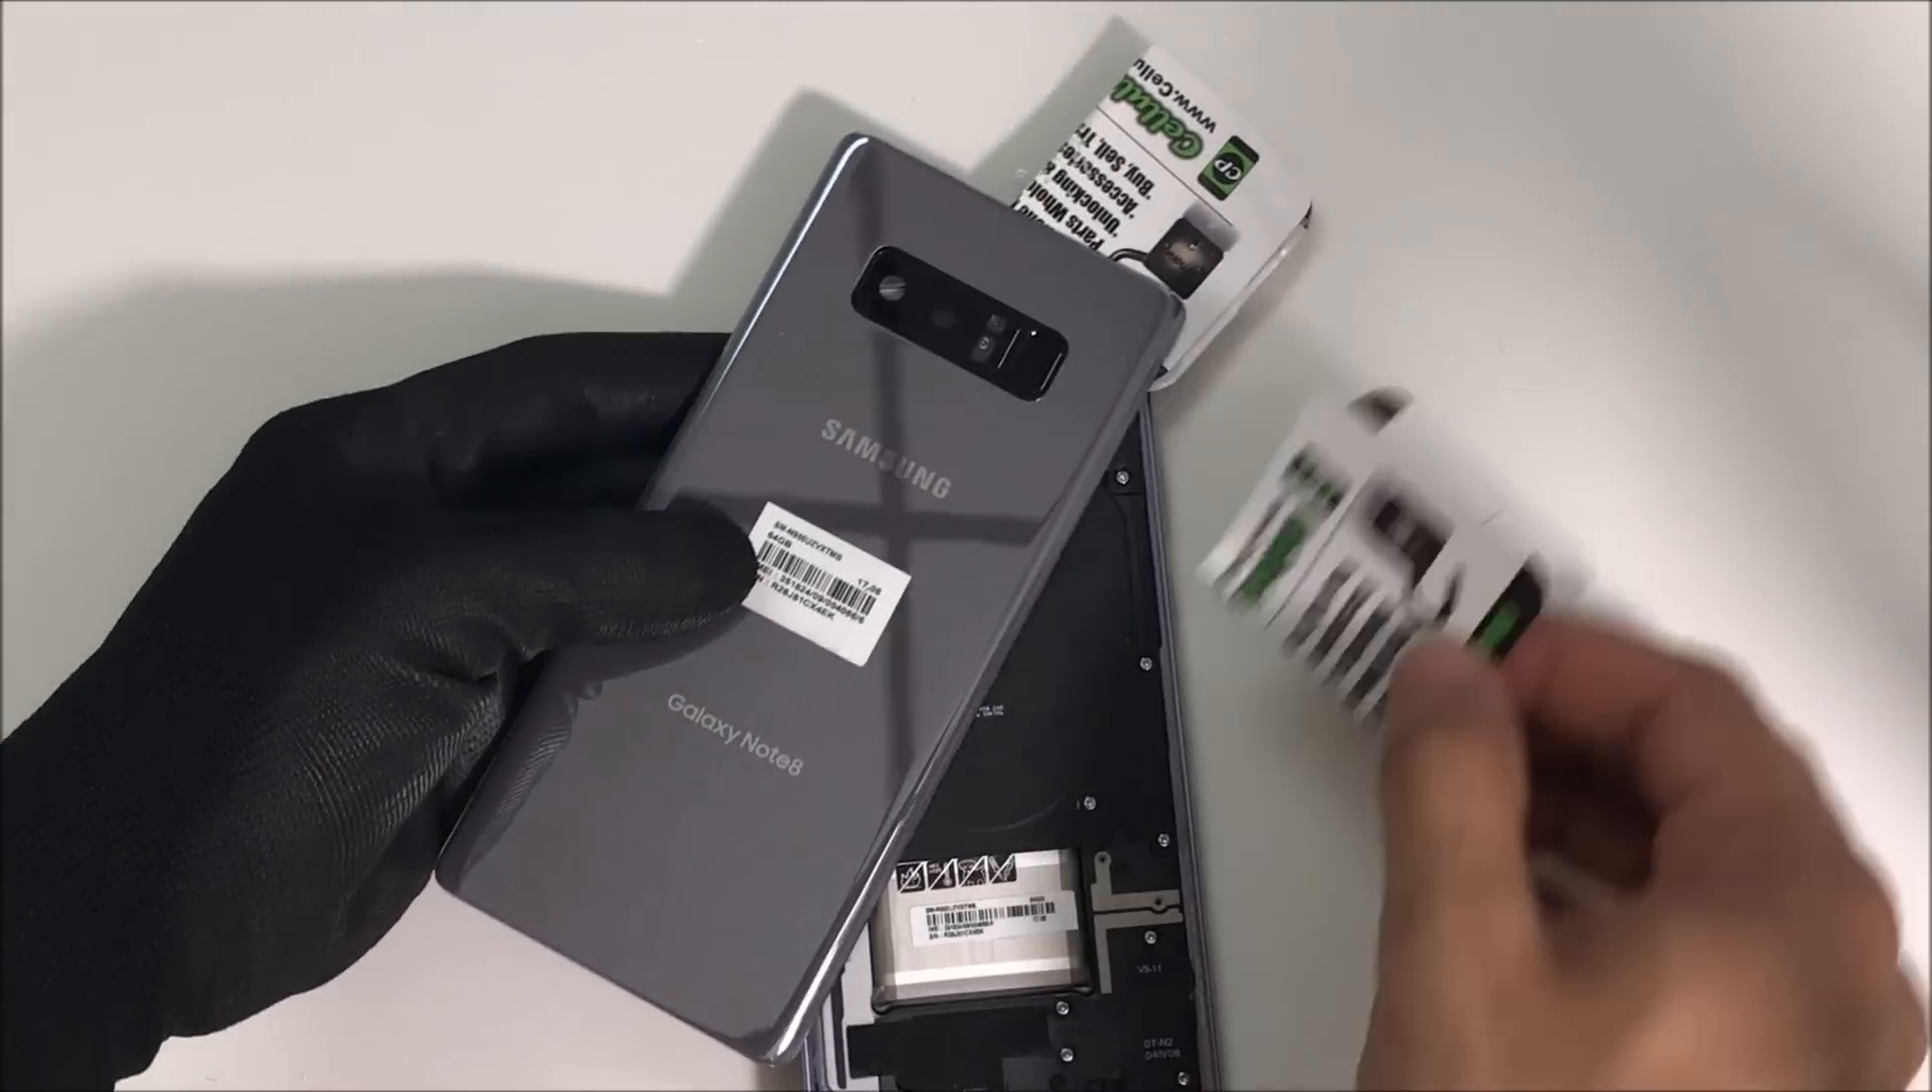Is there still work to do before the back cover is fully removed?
No.